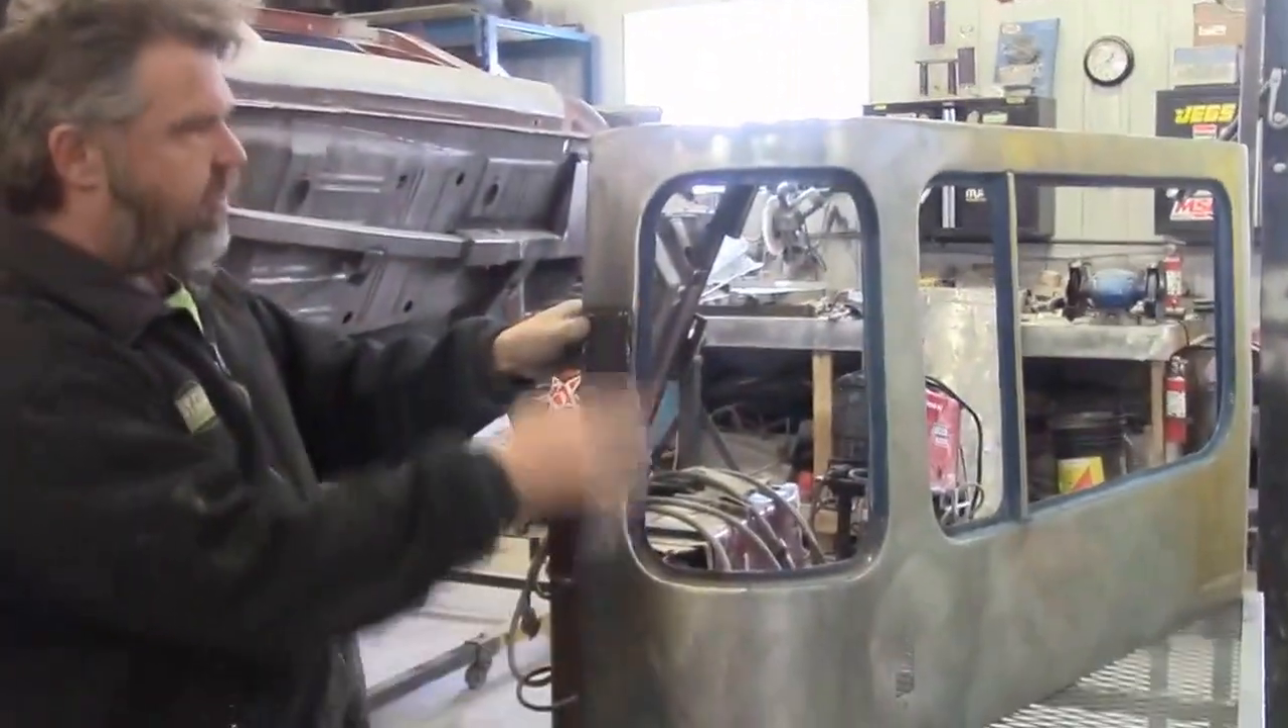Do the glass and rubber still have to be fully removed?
No.